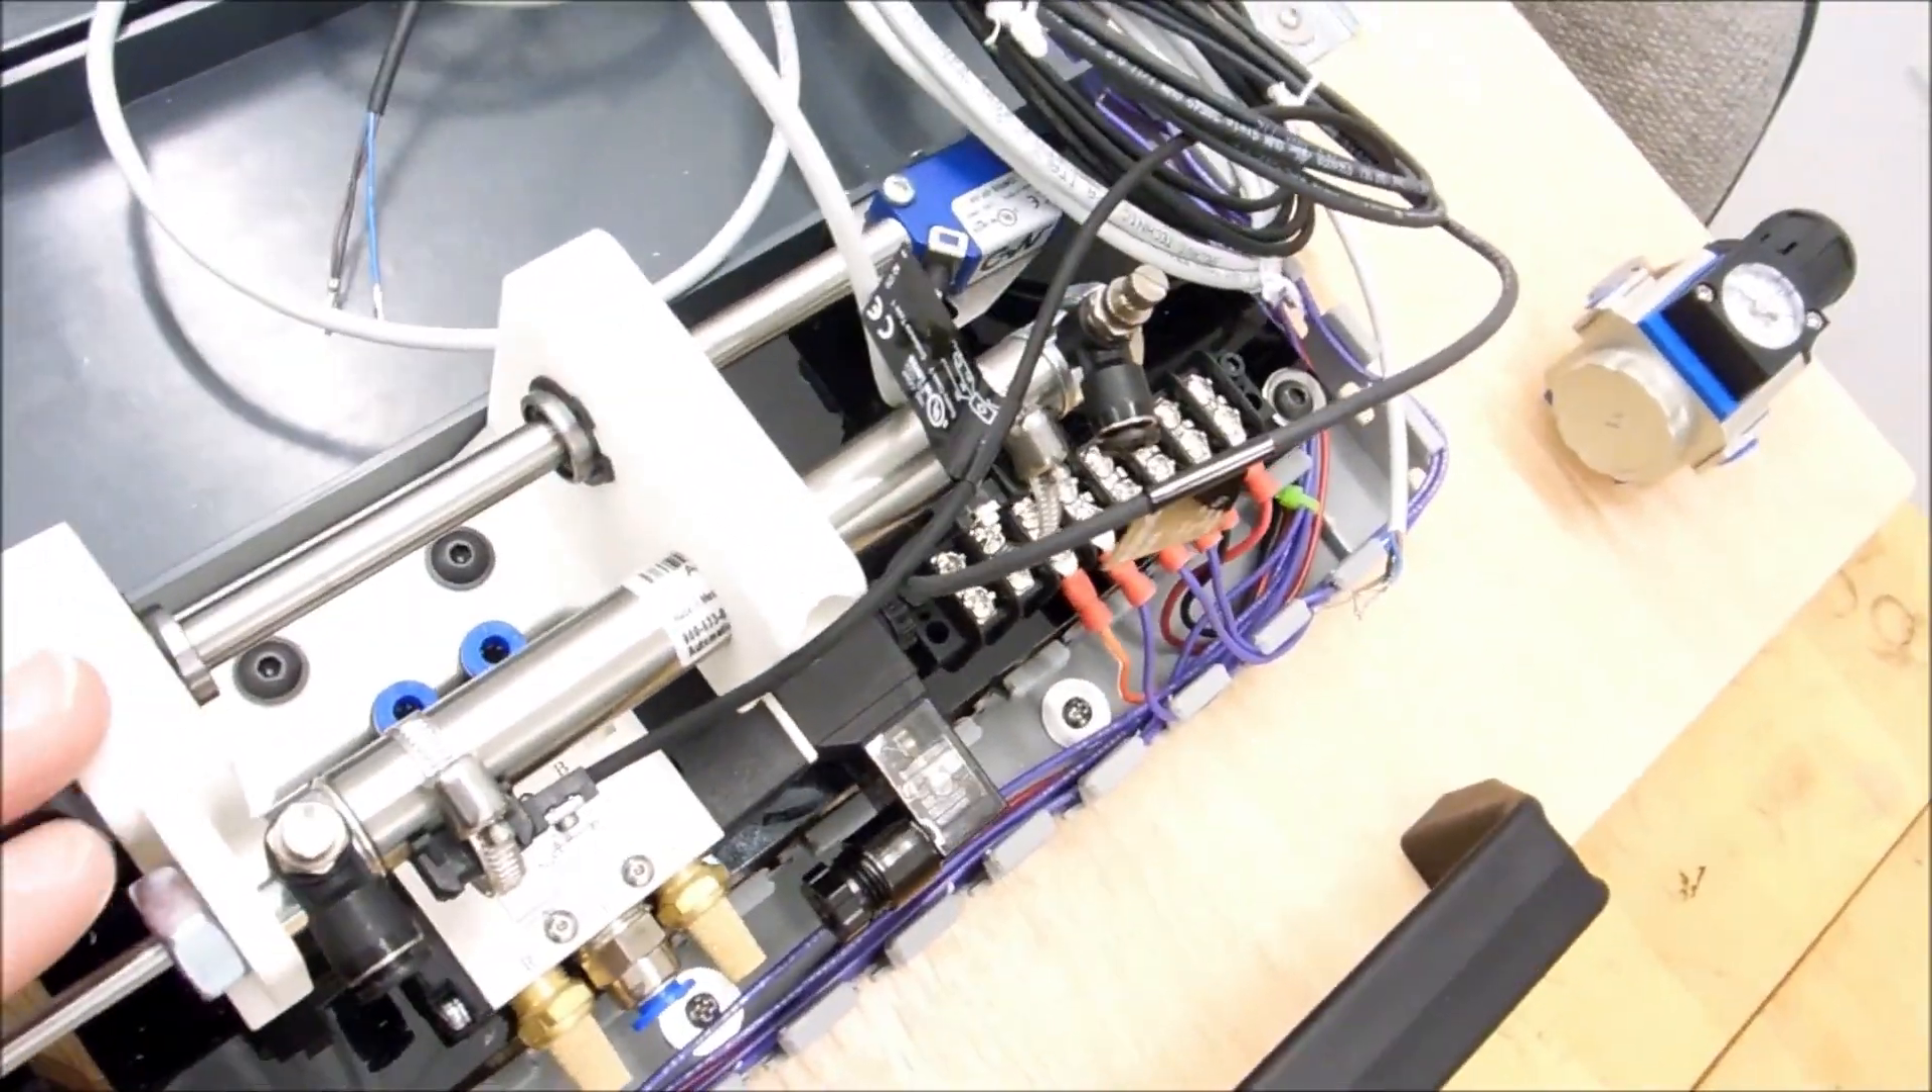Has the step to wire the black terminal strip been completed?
No.